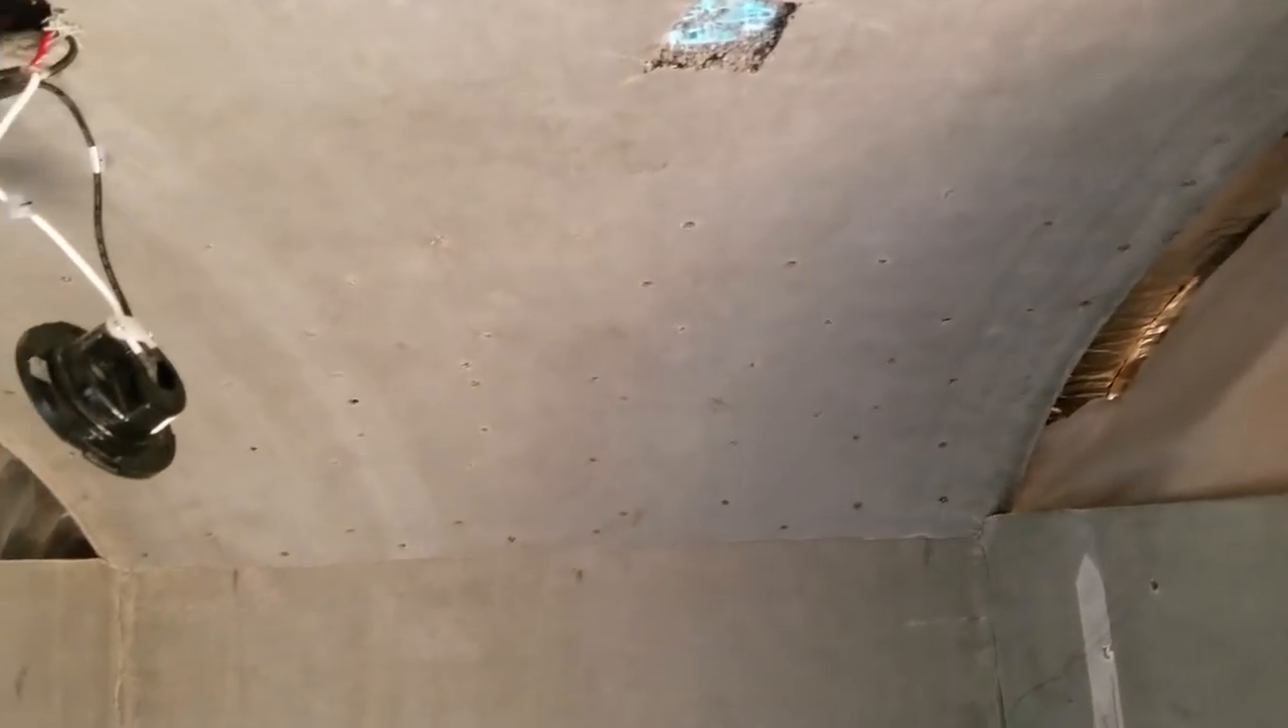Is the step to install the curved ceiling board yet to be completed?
No.